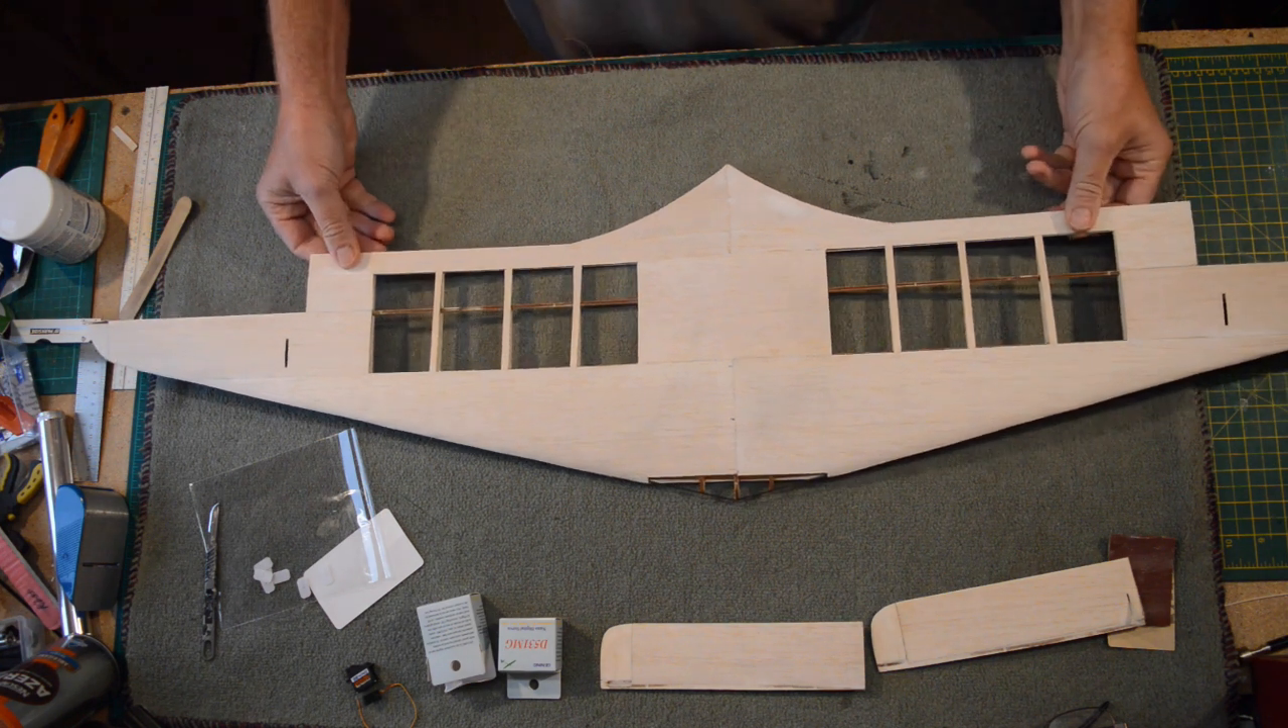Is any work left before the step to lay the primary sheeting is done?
No.